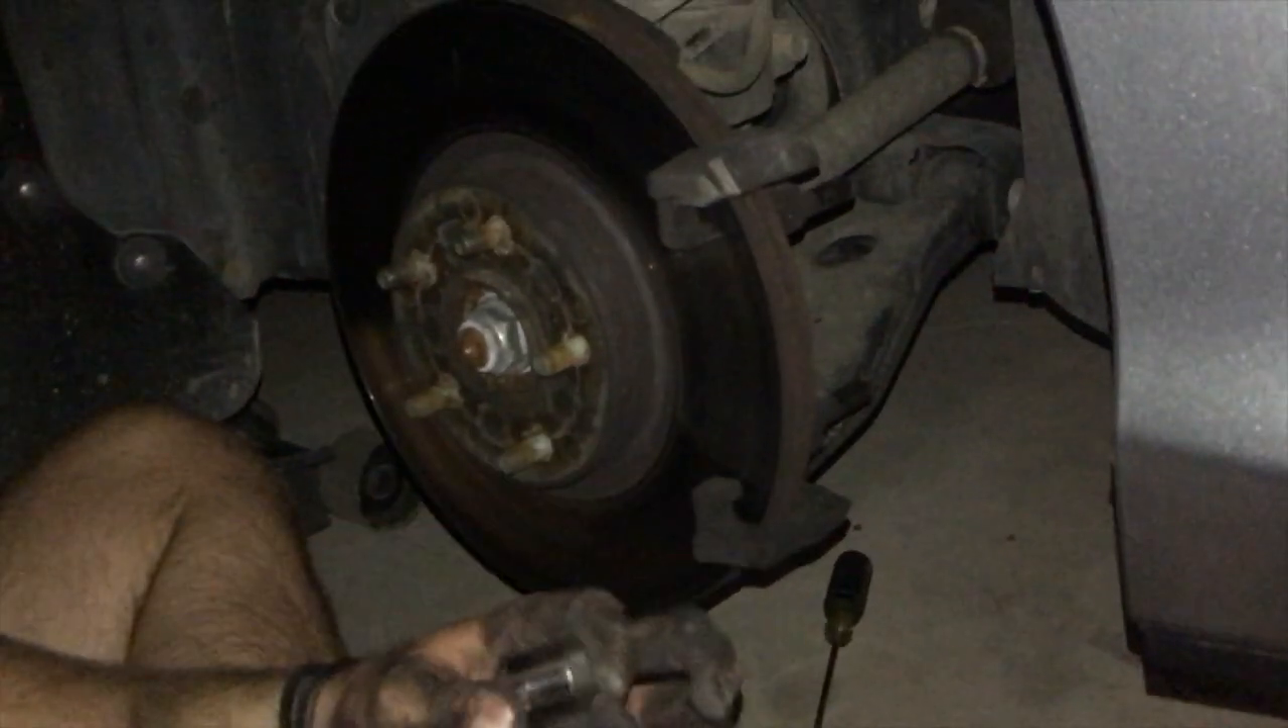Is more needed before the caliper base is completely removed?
Yes.